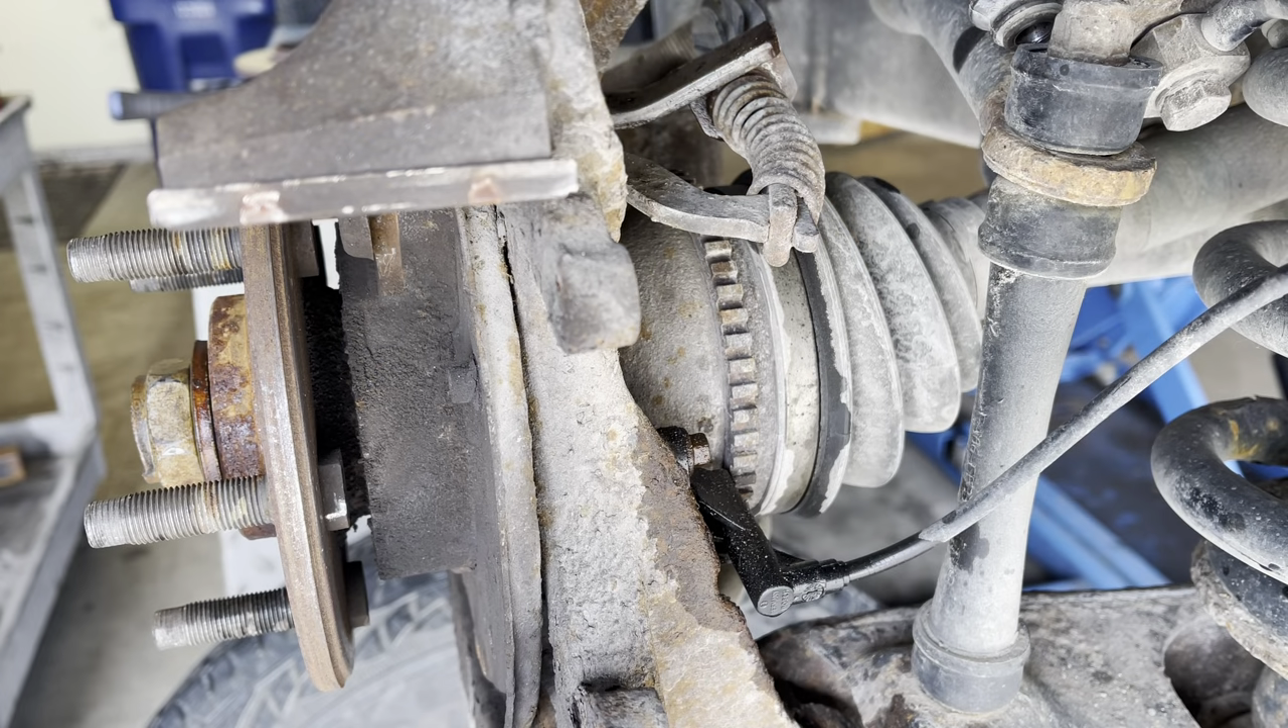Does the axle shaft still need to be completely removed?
Yes.